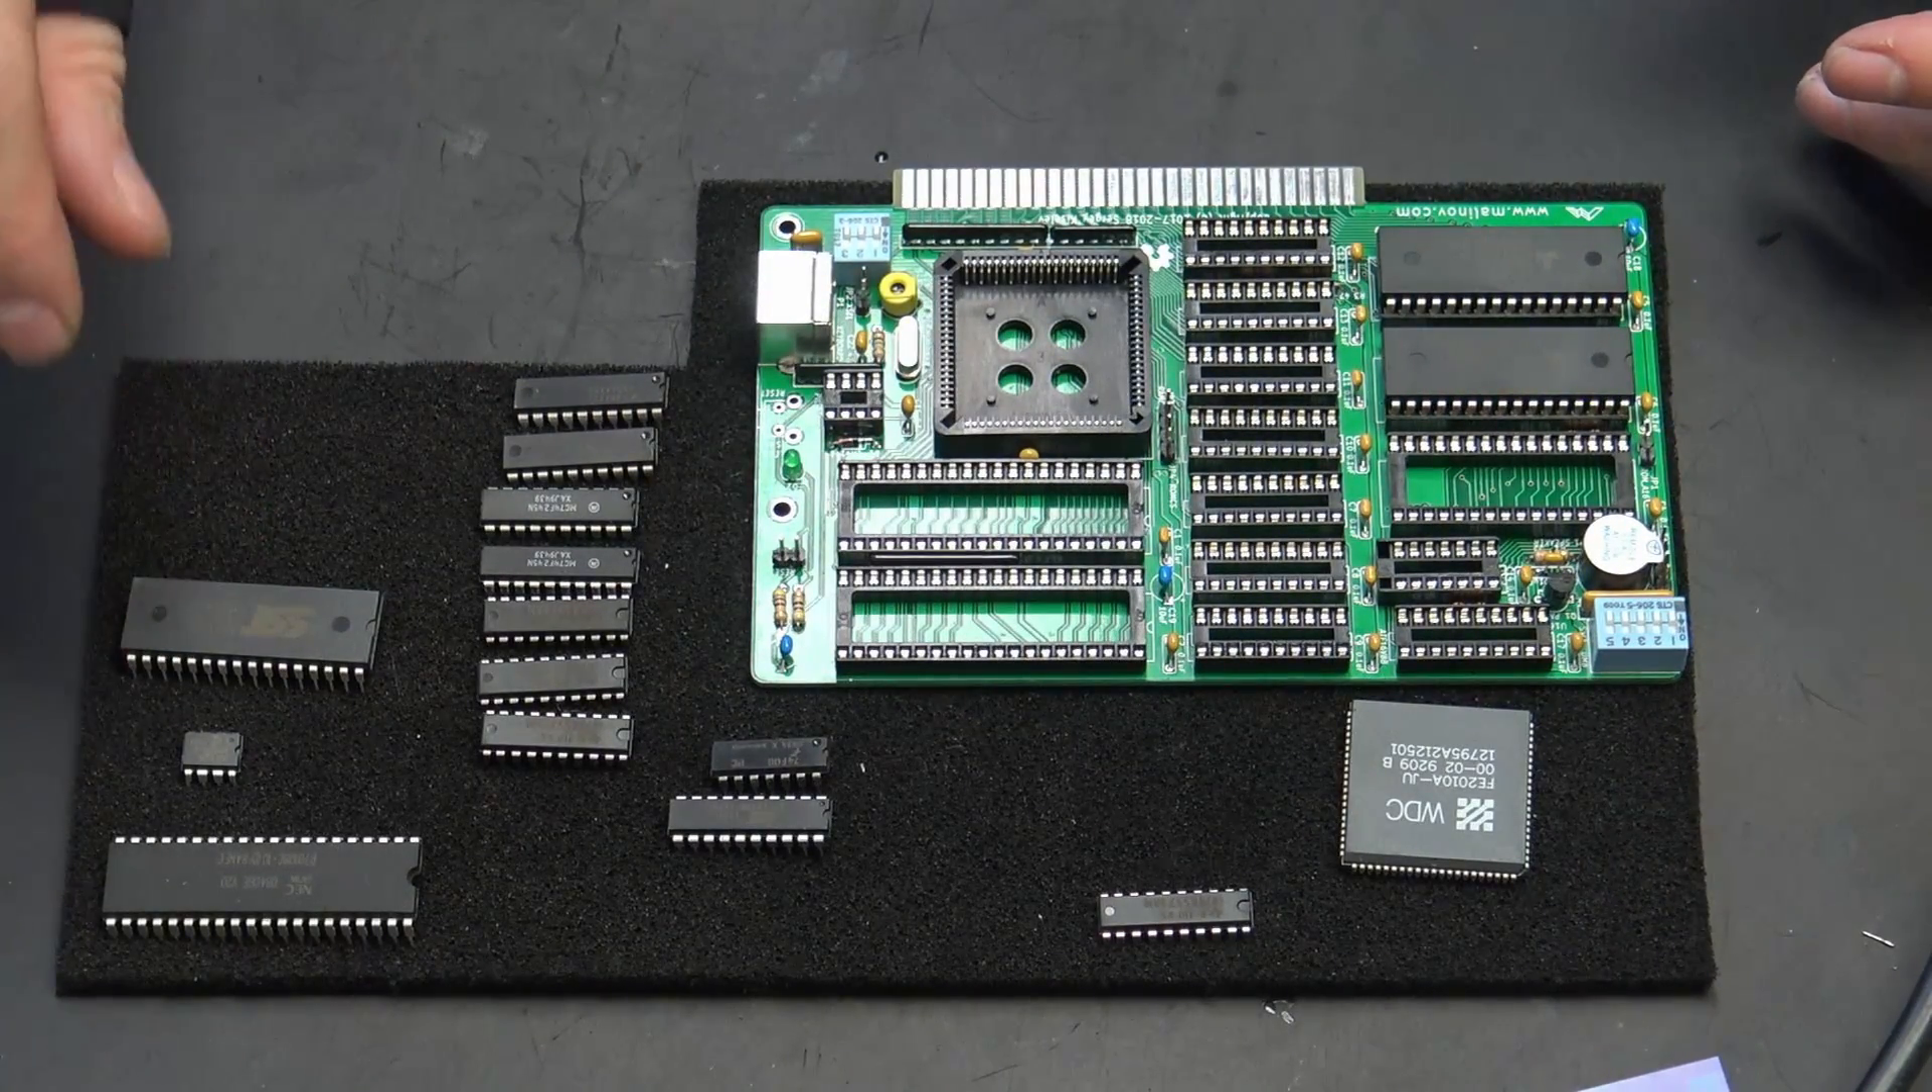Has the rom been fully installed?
No.